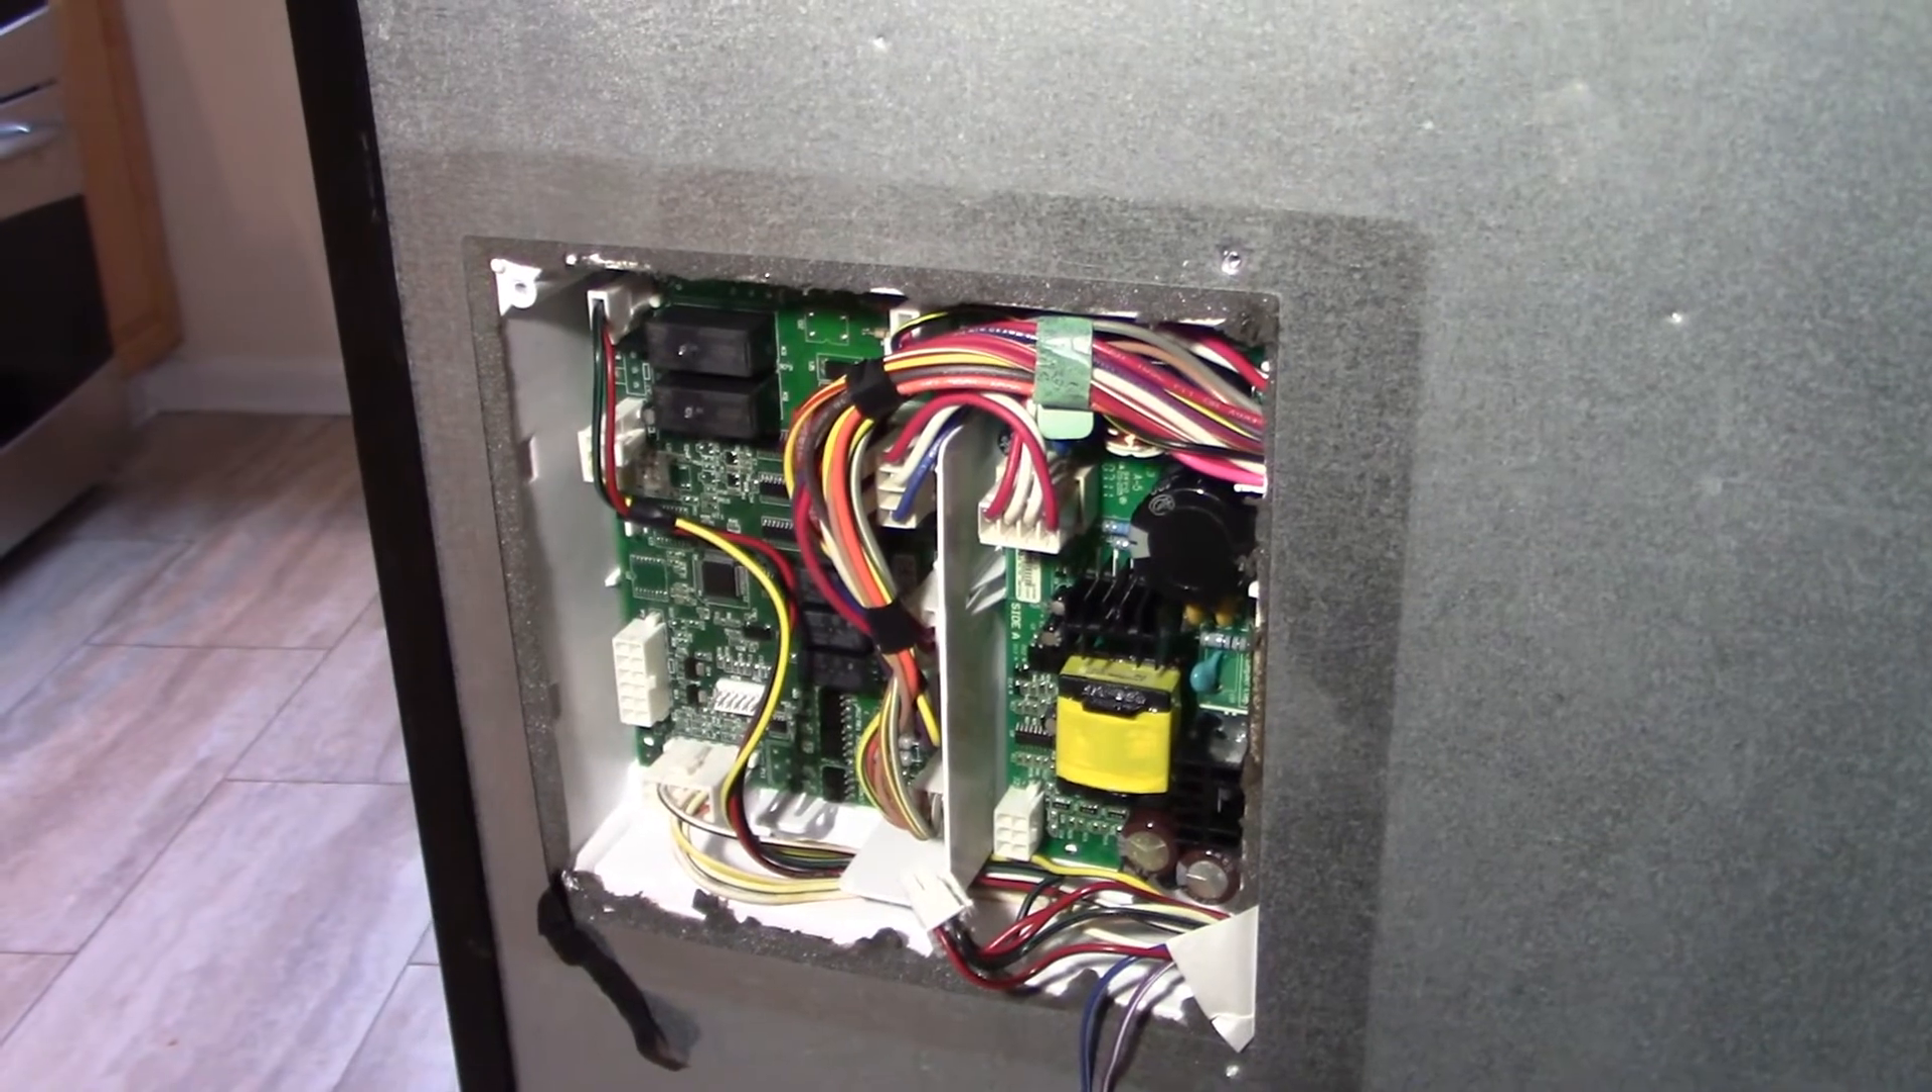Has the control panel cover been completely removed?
Yes.